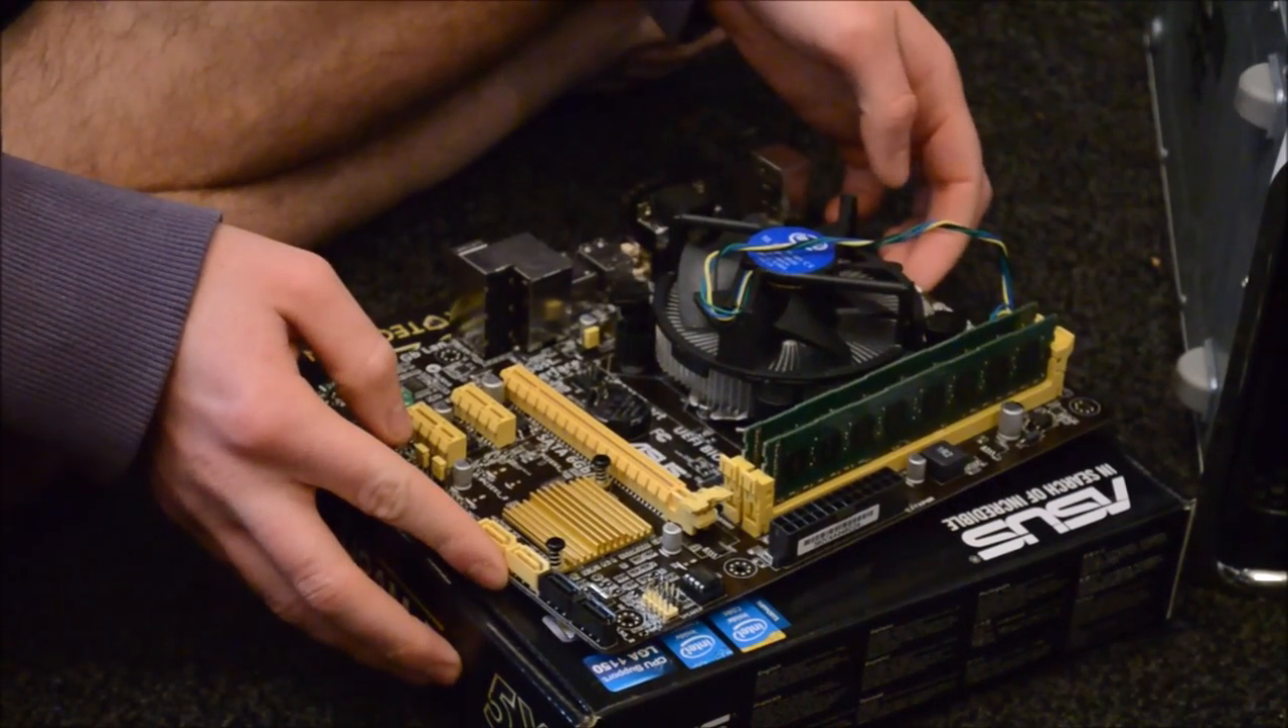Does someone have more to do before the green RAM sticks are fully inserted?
No.